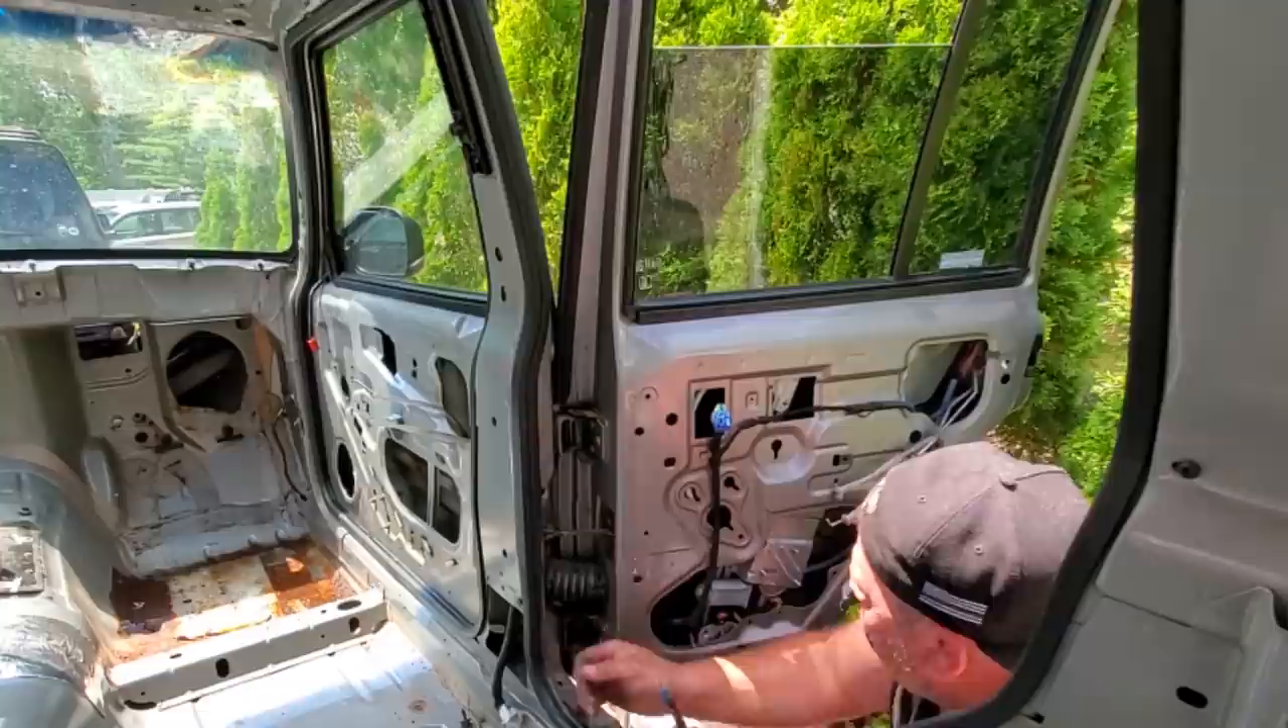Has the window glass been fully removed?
No.